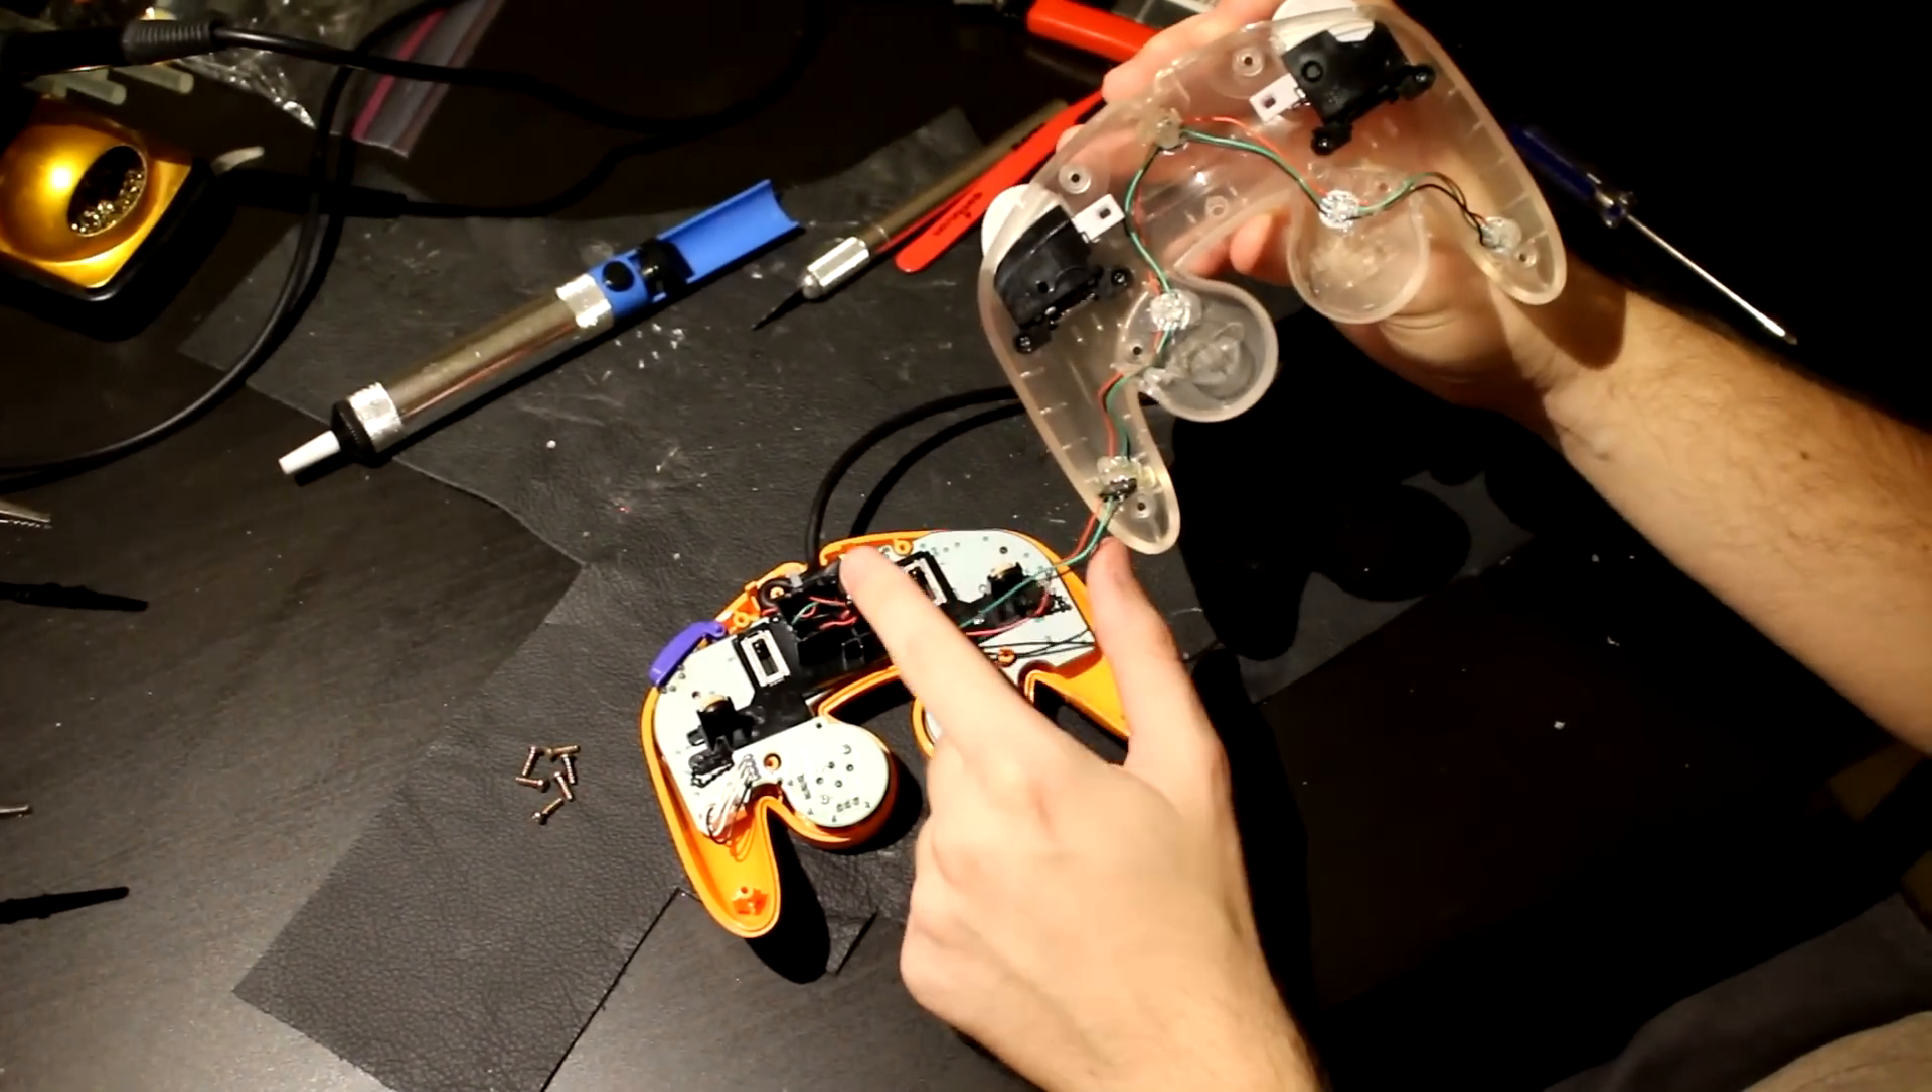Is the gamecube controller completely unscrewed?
Yes.